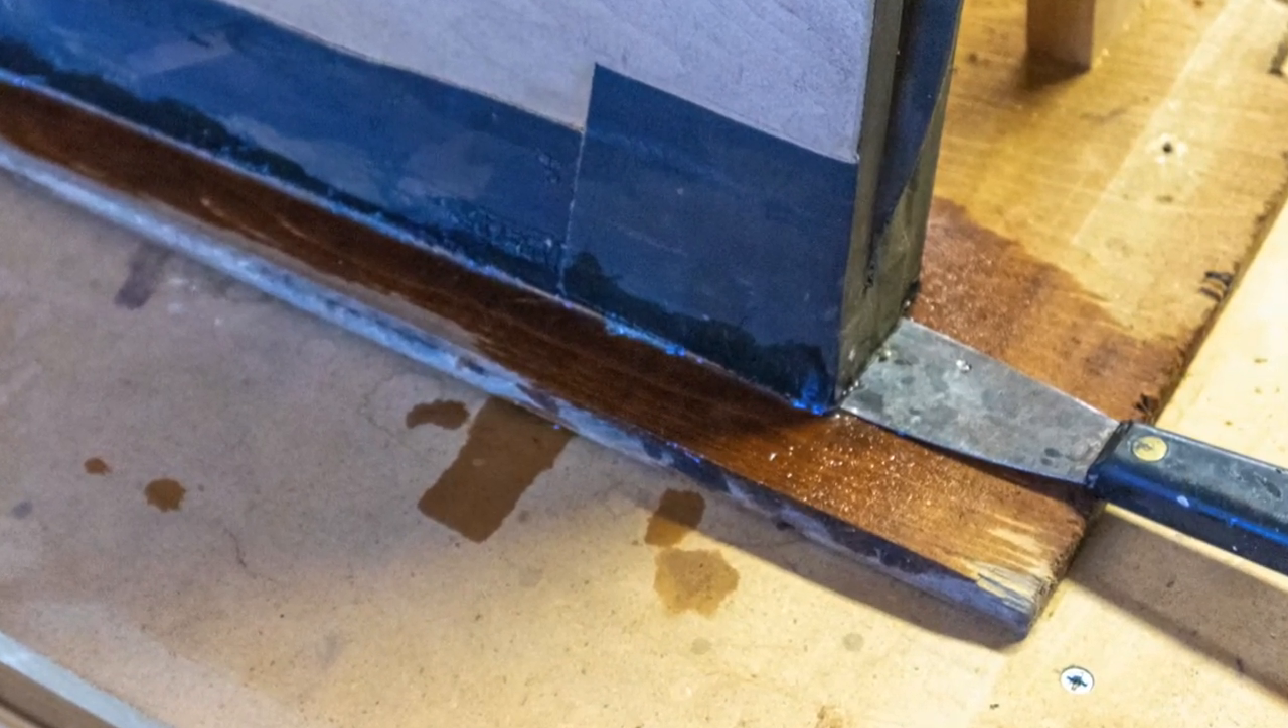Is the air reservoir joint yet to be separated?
Yes.